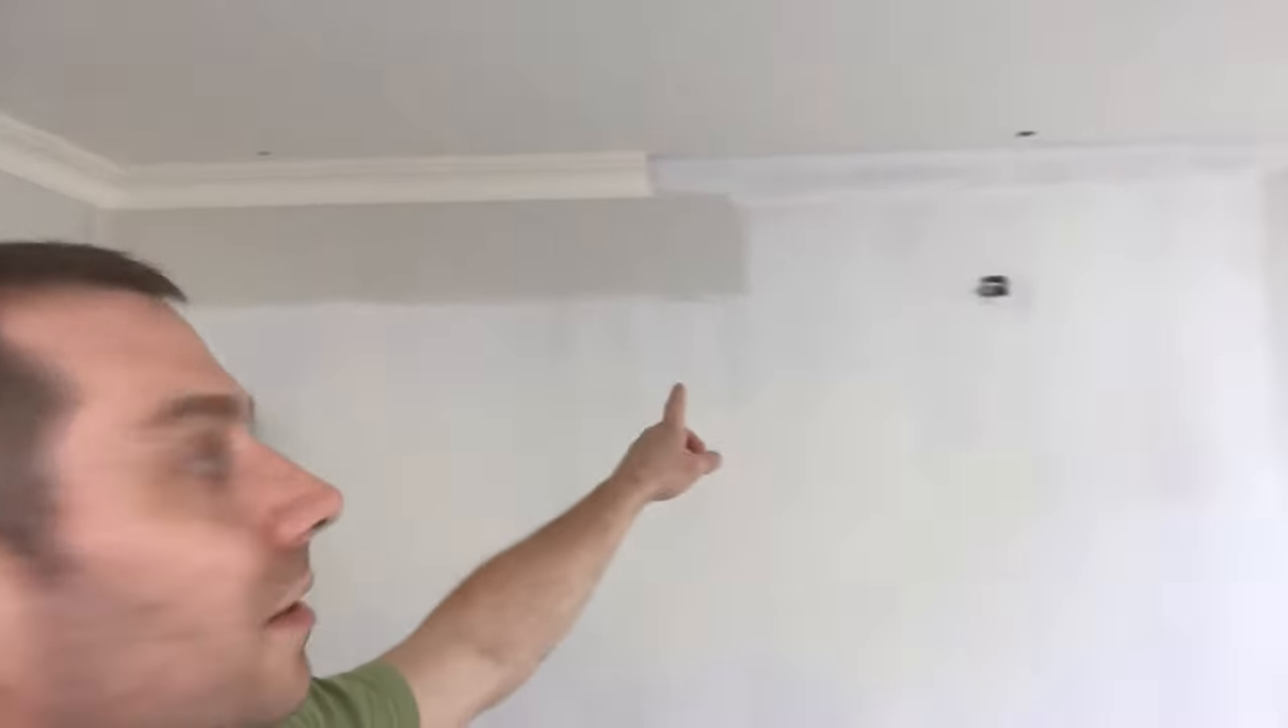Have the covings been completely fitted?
No.